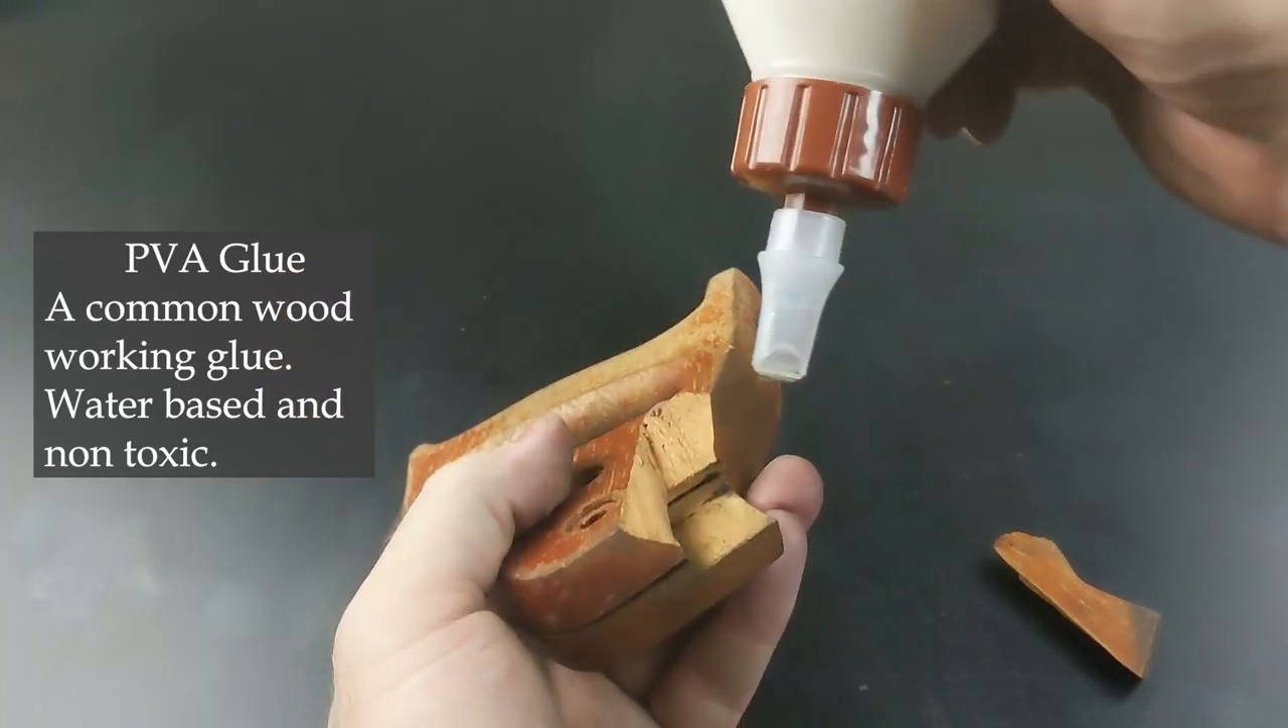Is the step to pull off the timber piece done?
Yes.